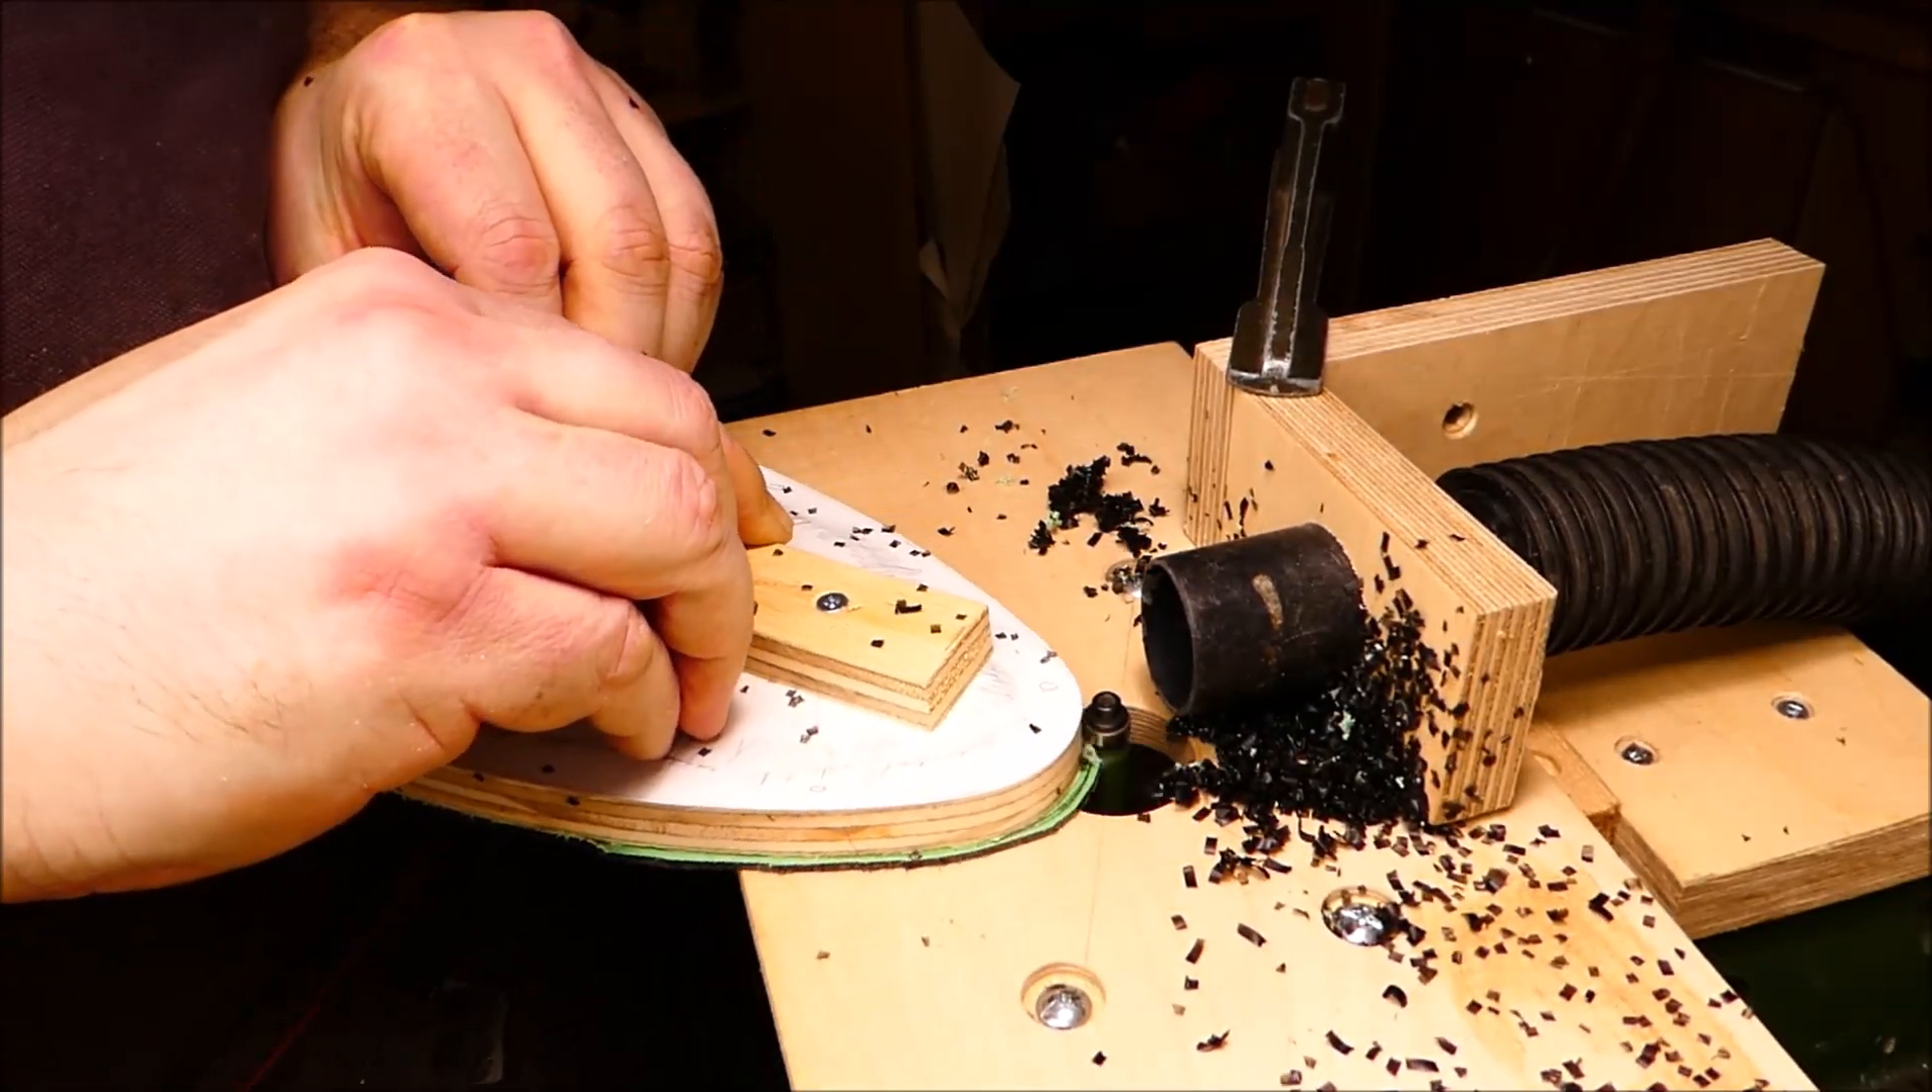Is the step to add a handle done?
Yes.